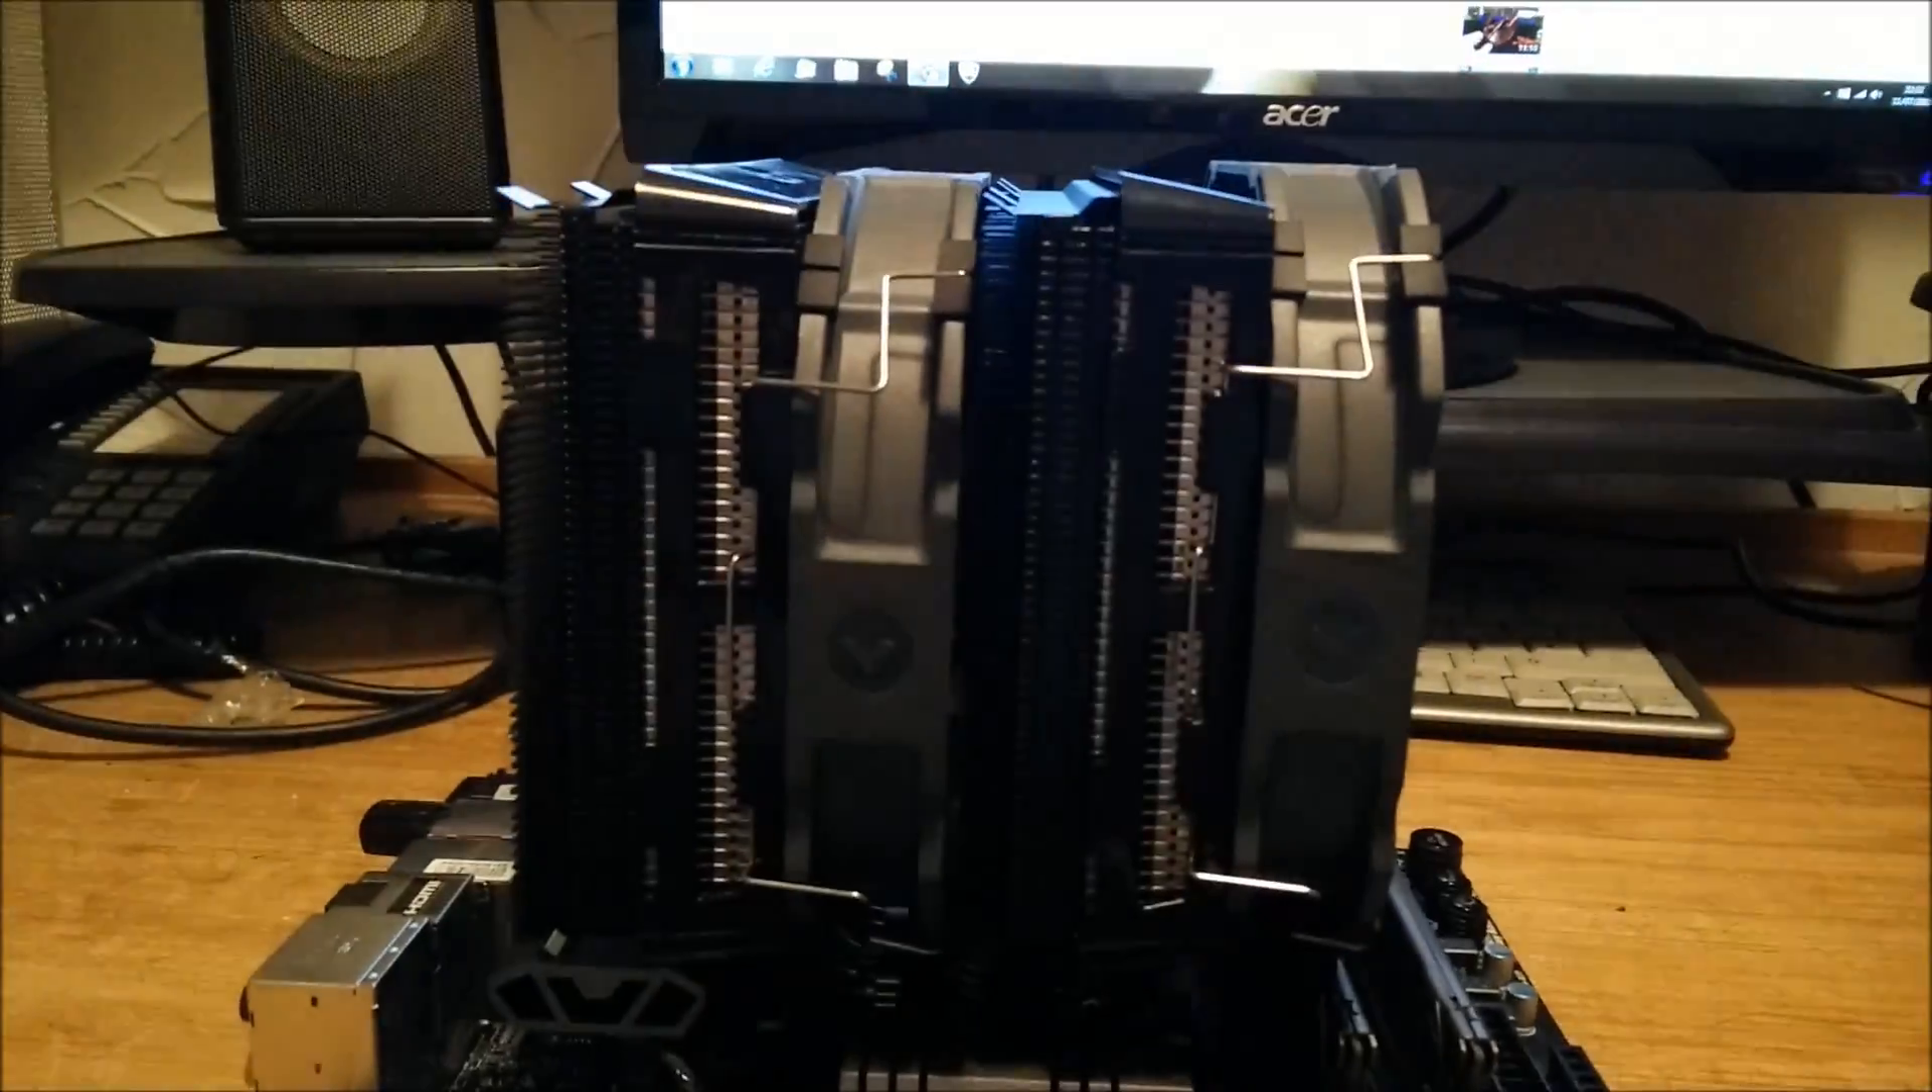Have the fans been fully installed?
Yes.